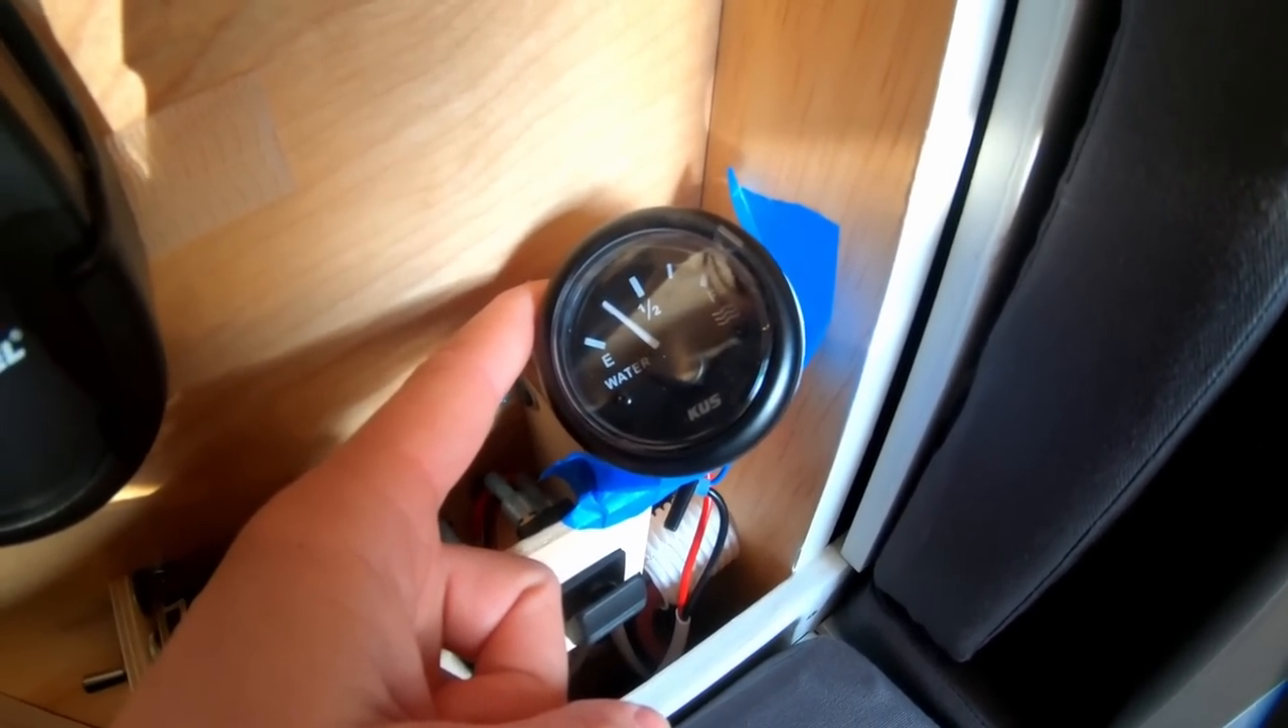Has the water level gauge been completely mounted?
No.